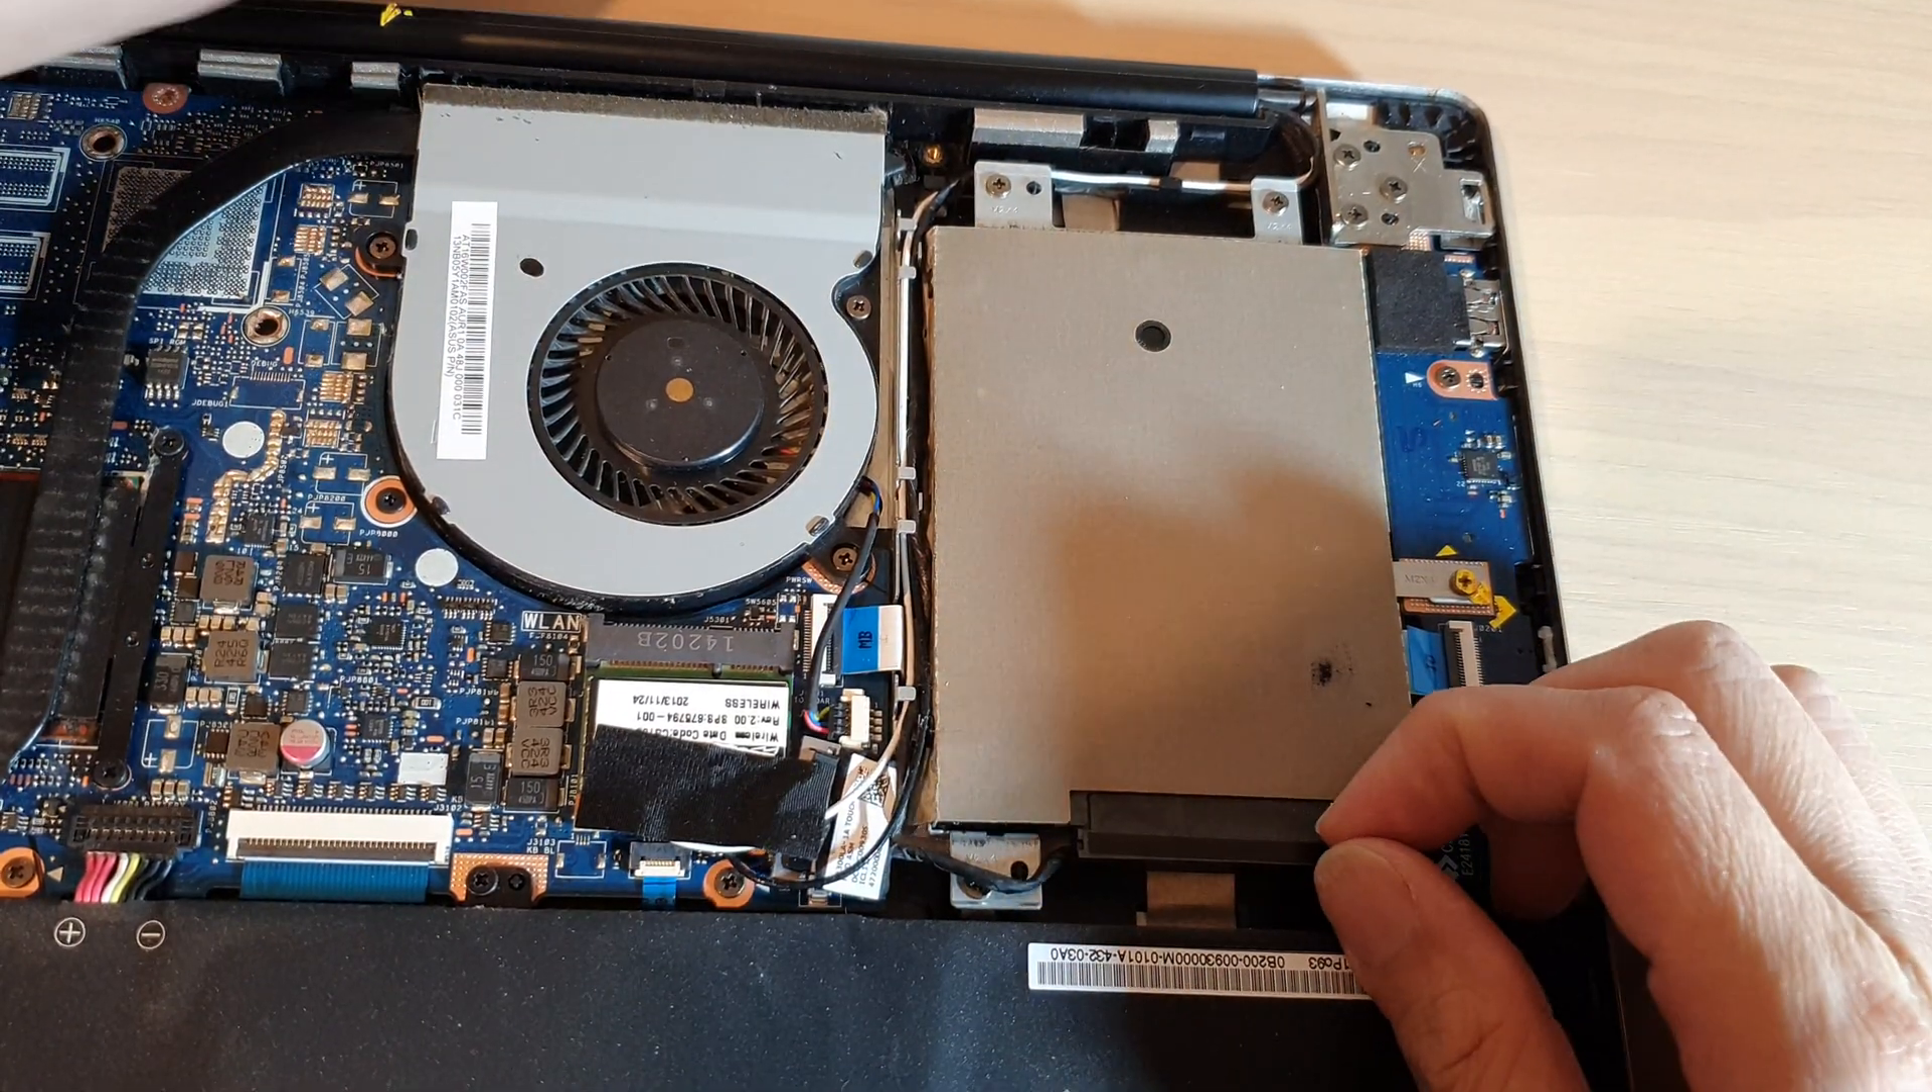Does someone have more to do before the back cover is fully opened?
No.